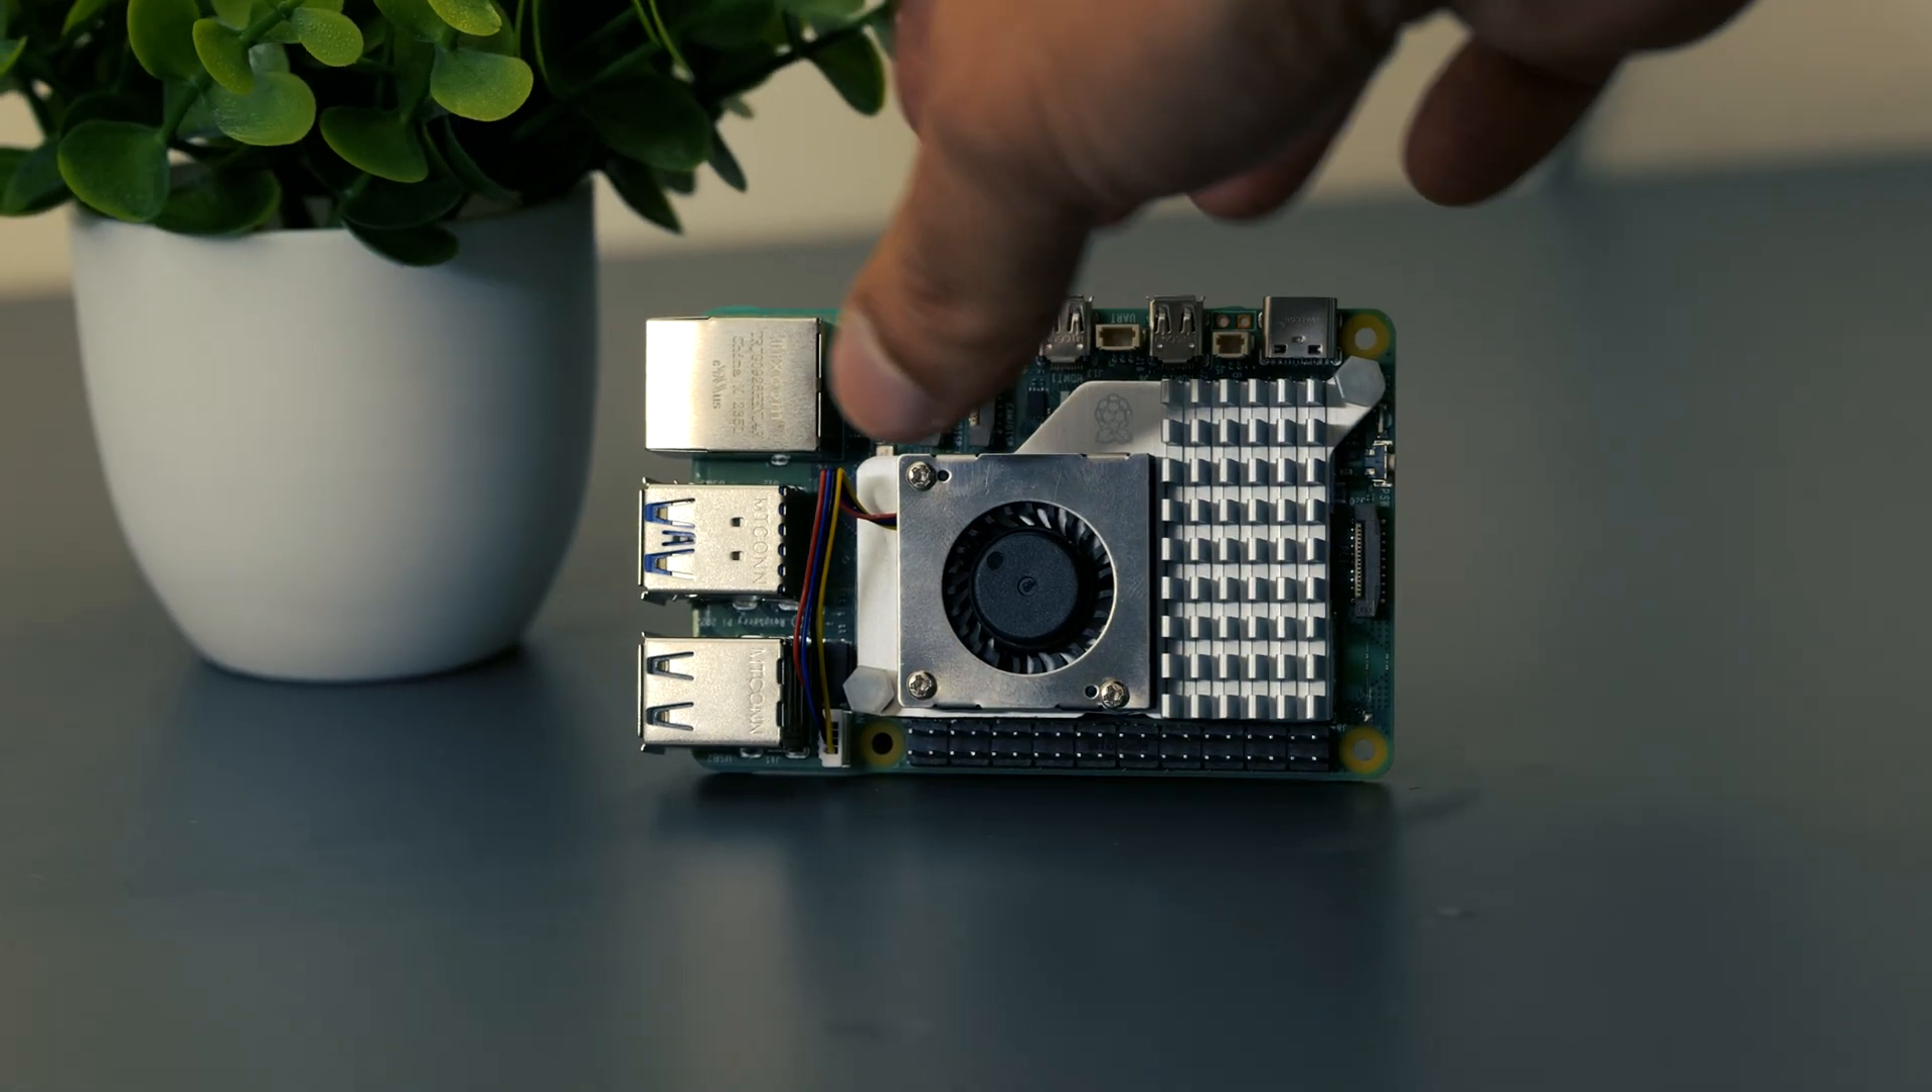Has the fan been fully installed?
Yes.